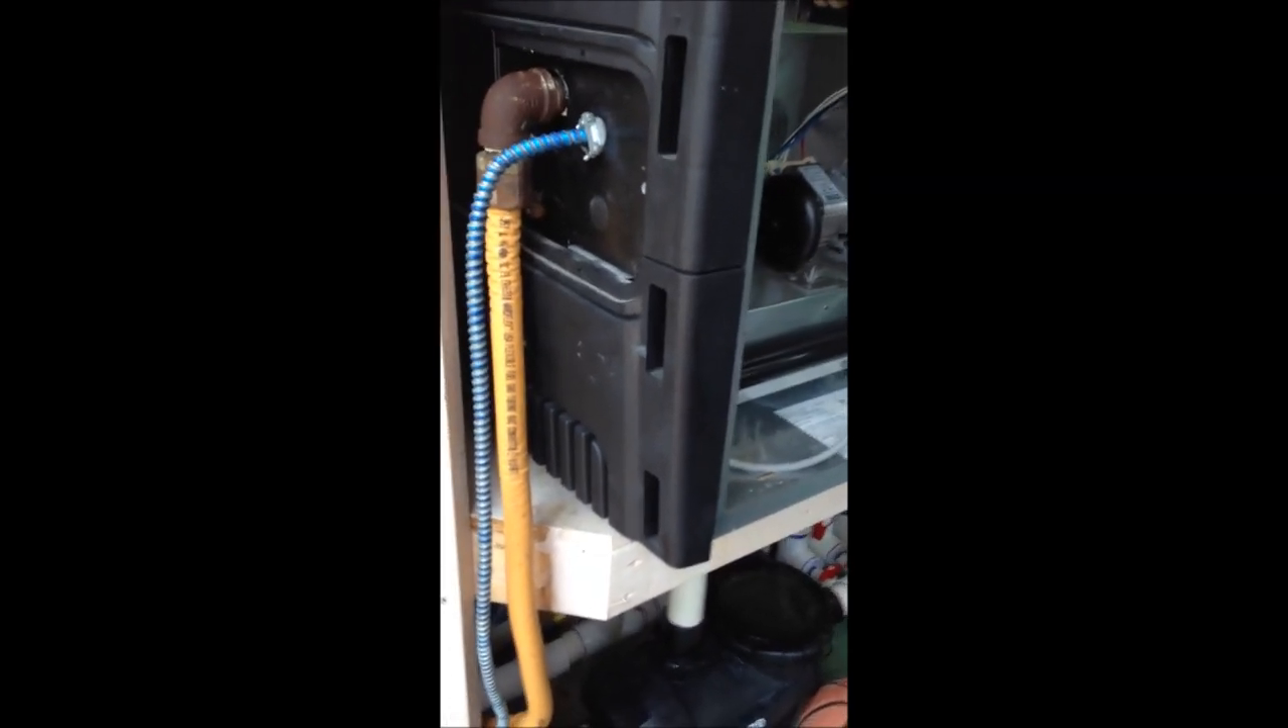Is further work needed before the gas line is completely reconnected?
No.